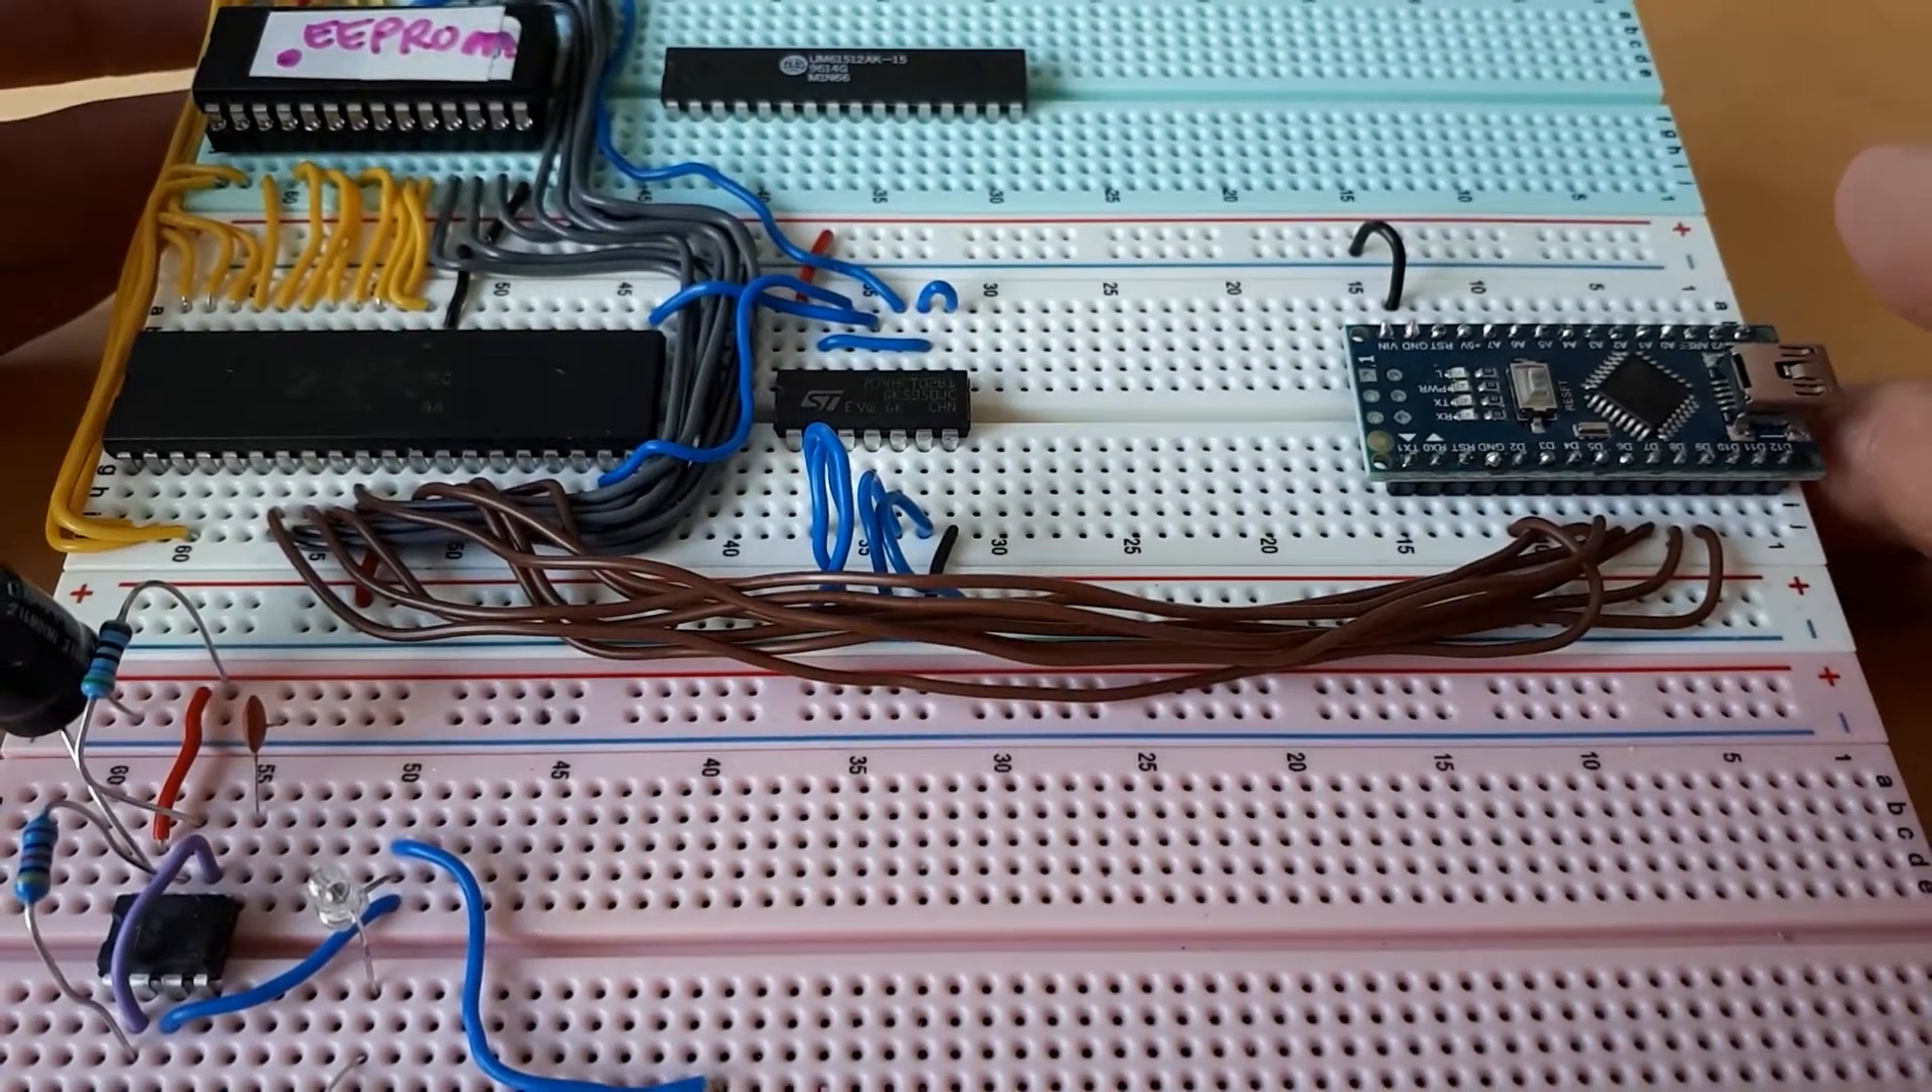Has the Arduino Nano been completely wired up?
No.